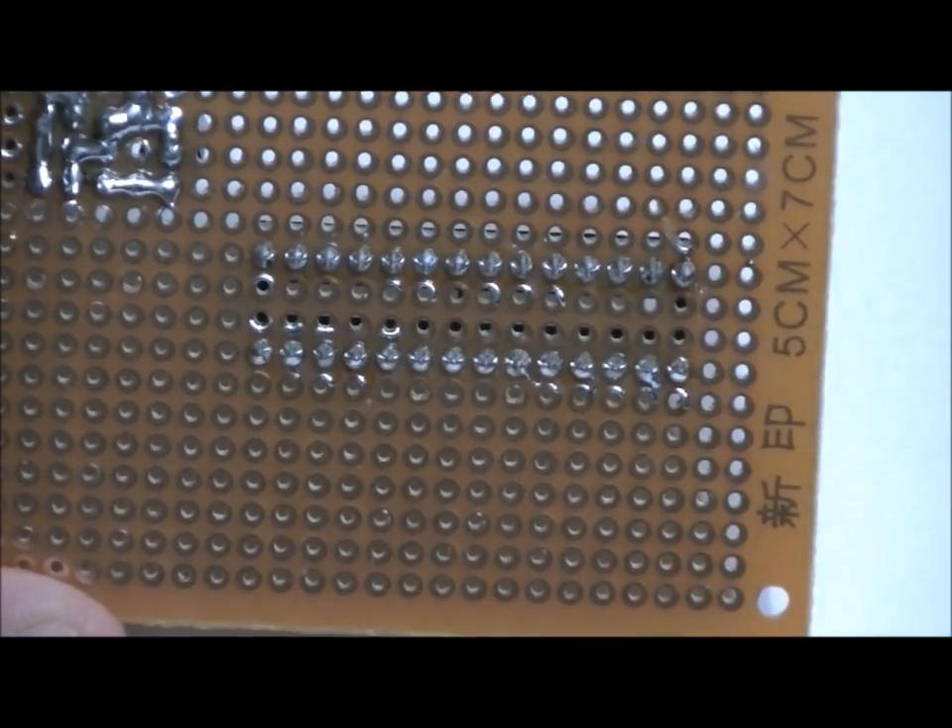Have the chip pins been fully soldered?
Yes.